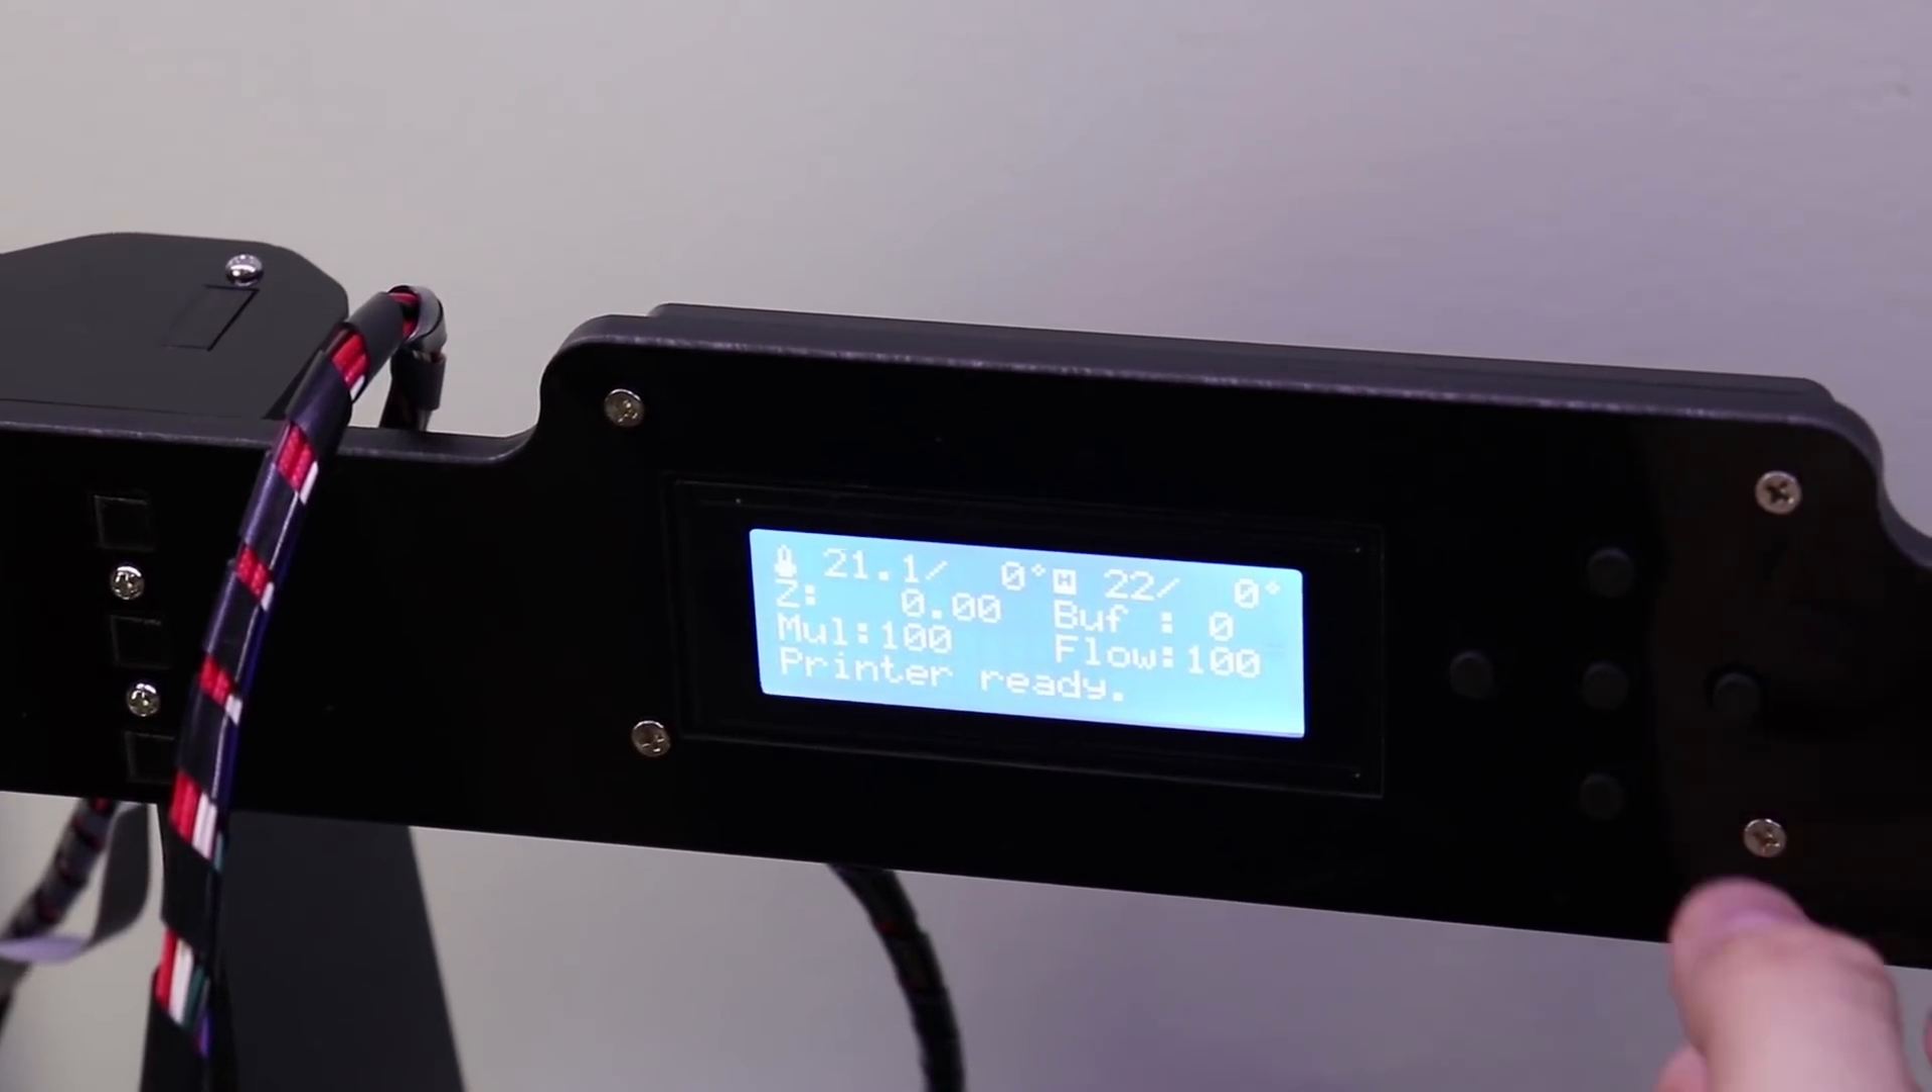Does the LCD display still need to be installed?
No.